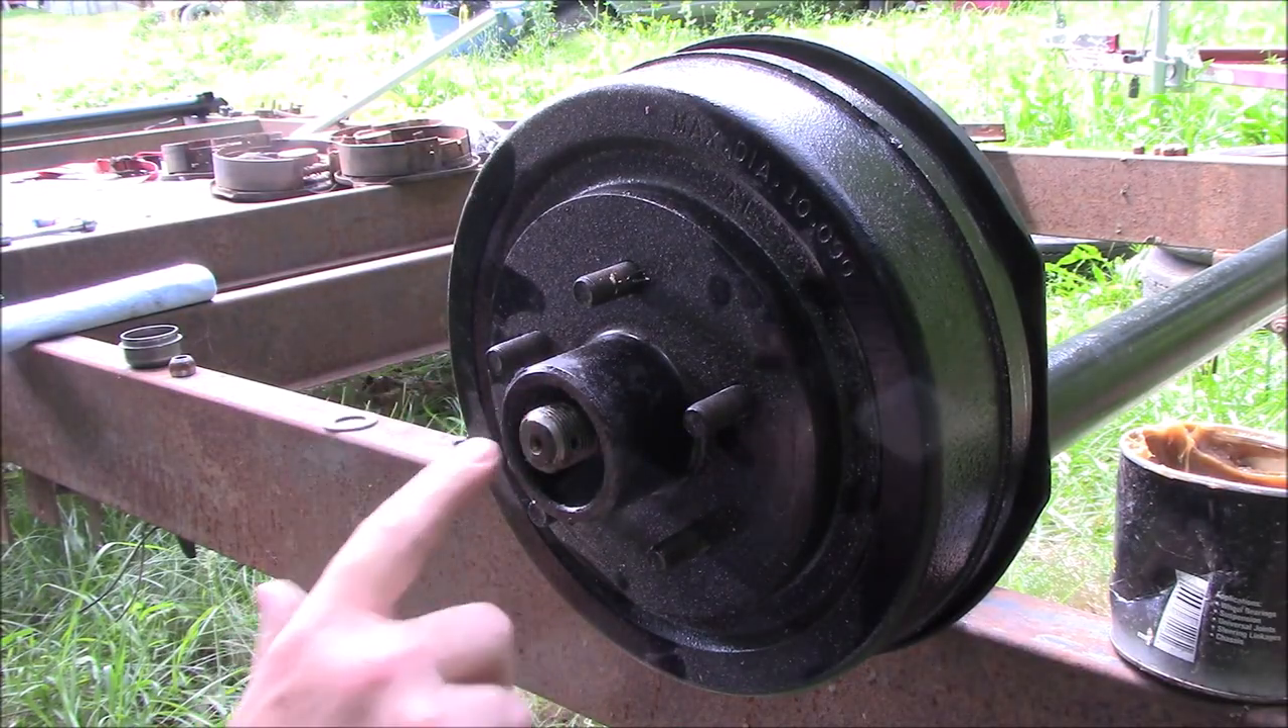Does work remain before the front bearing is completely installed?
Yes.